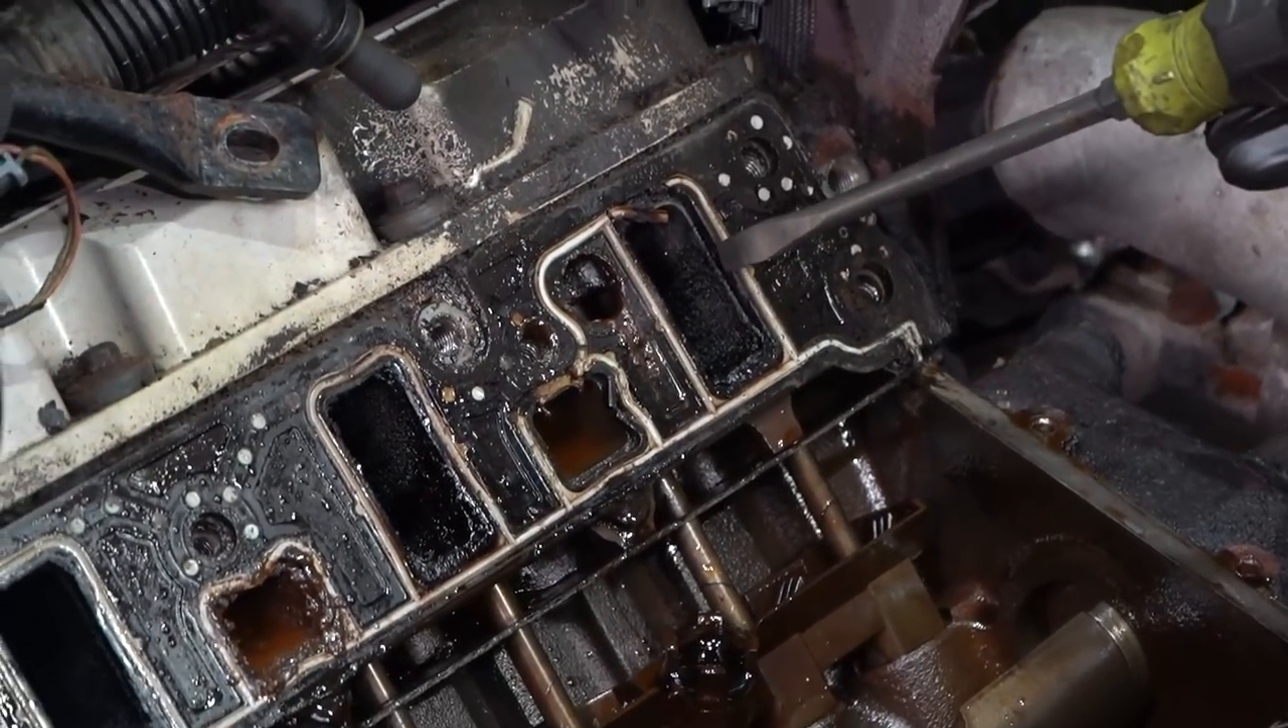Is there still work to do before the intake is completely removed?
No.